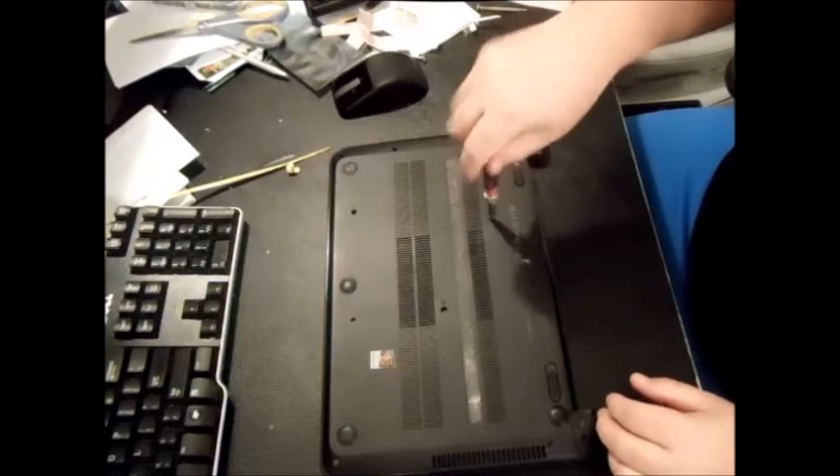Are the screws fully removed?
No.